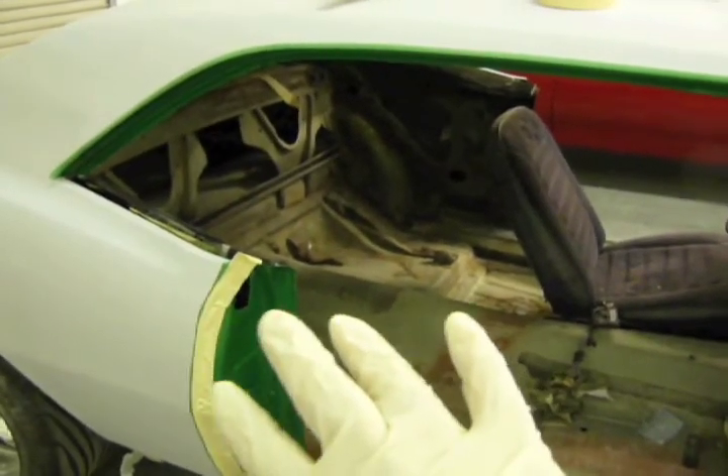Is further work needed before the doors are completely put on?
Yes.